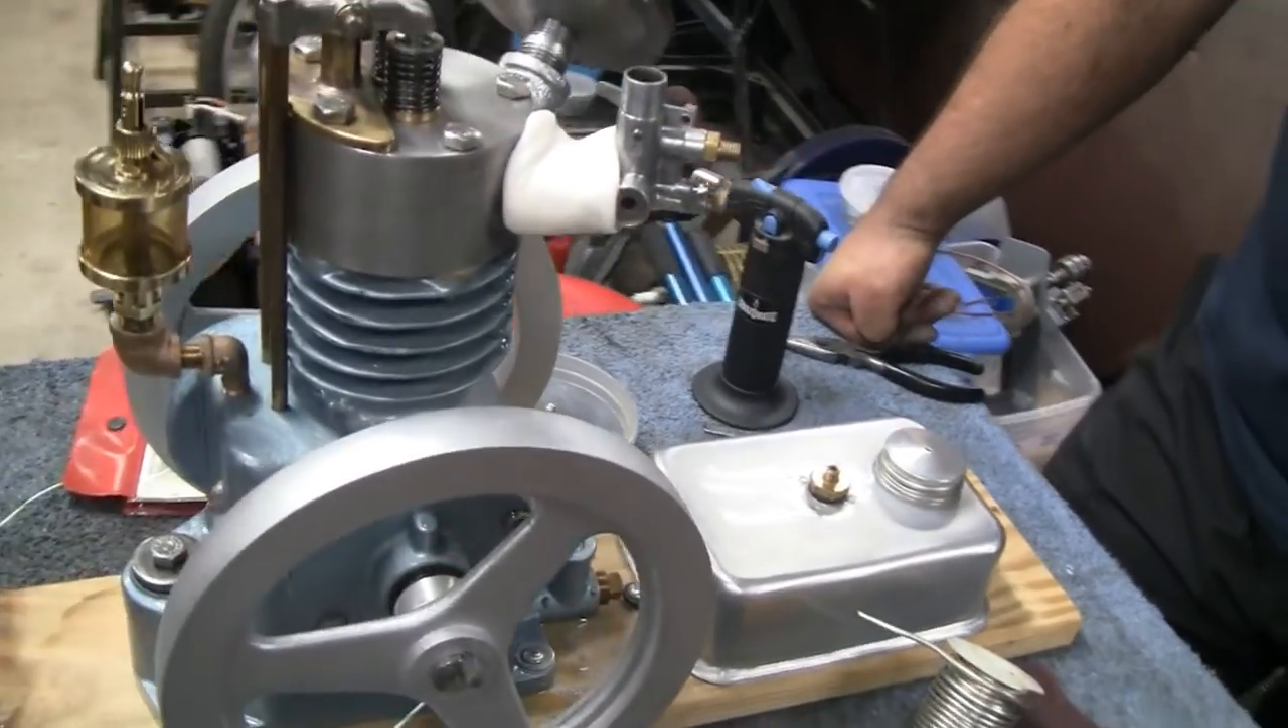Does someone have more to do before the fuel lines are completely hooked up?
Yes.